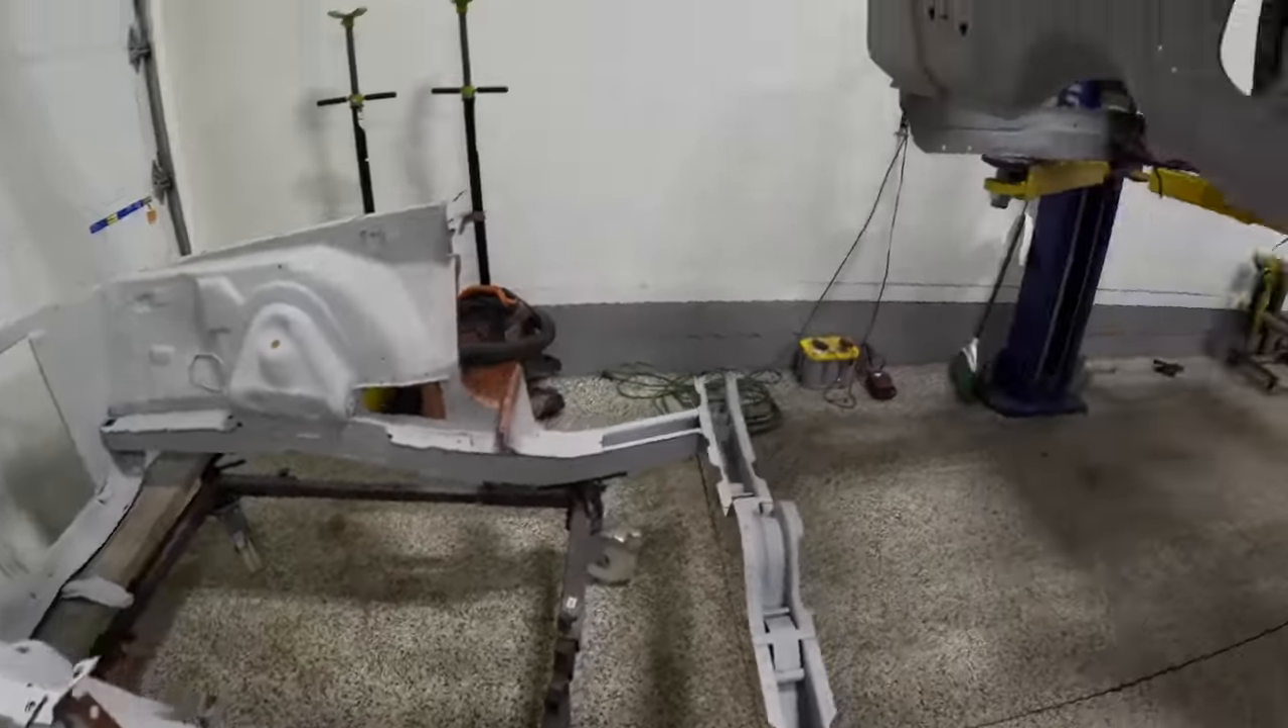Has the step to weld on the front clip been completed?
No.